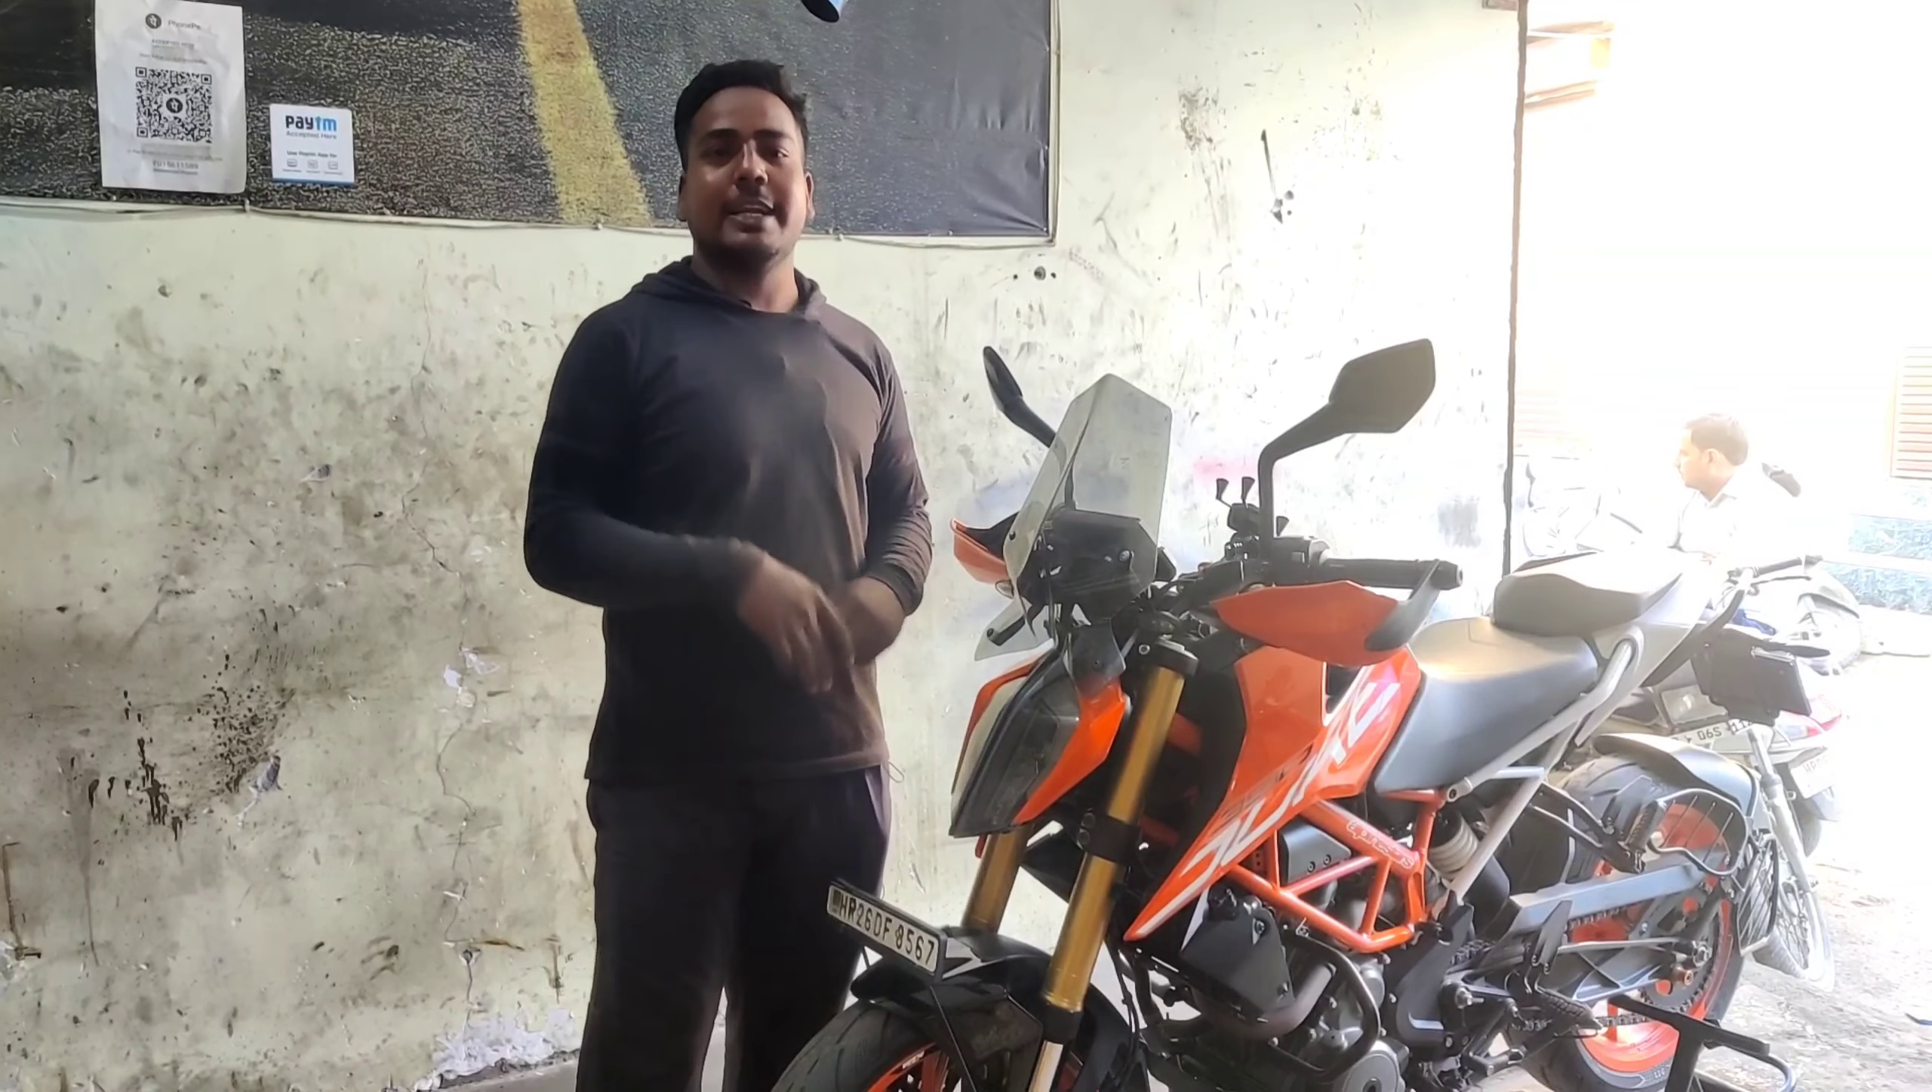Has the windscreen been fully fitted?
Yes.